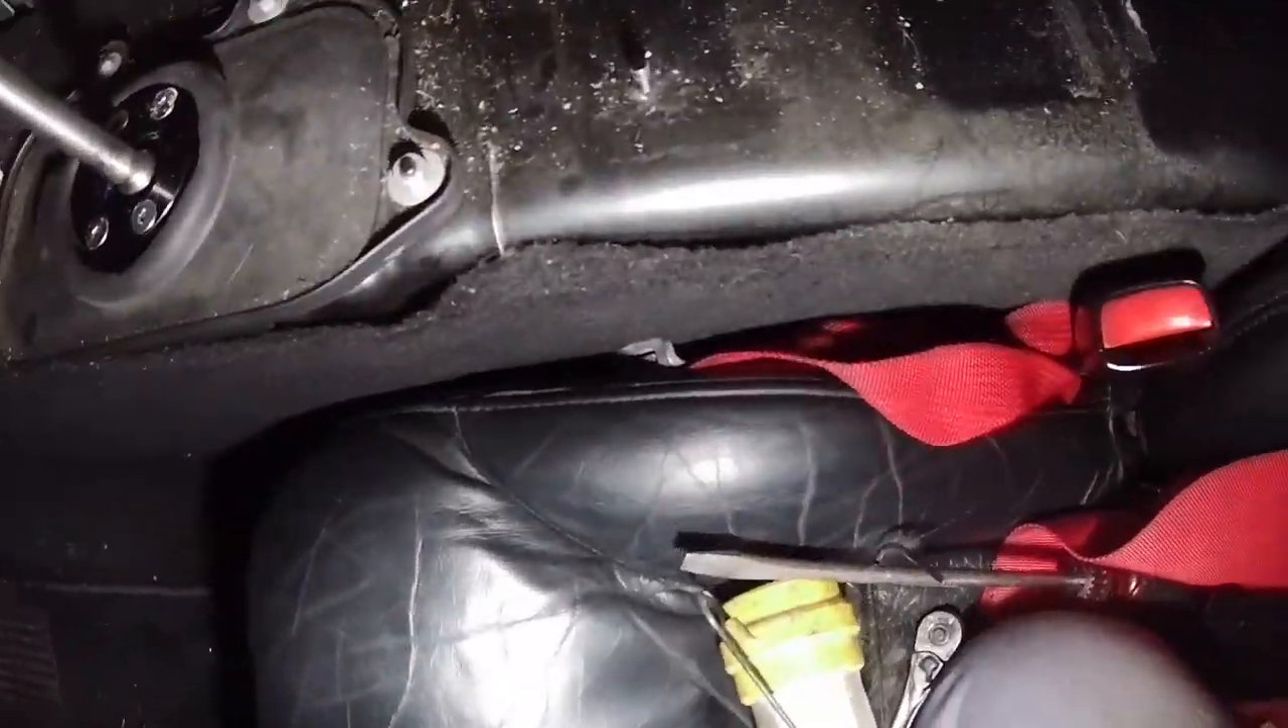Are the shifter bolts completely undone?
No.